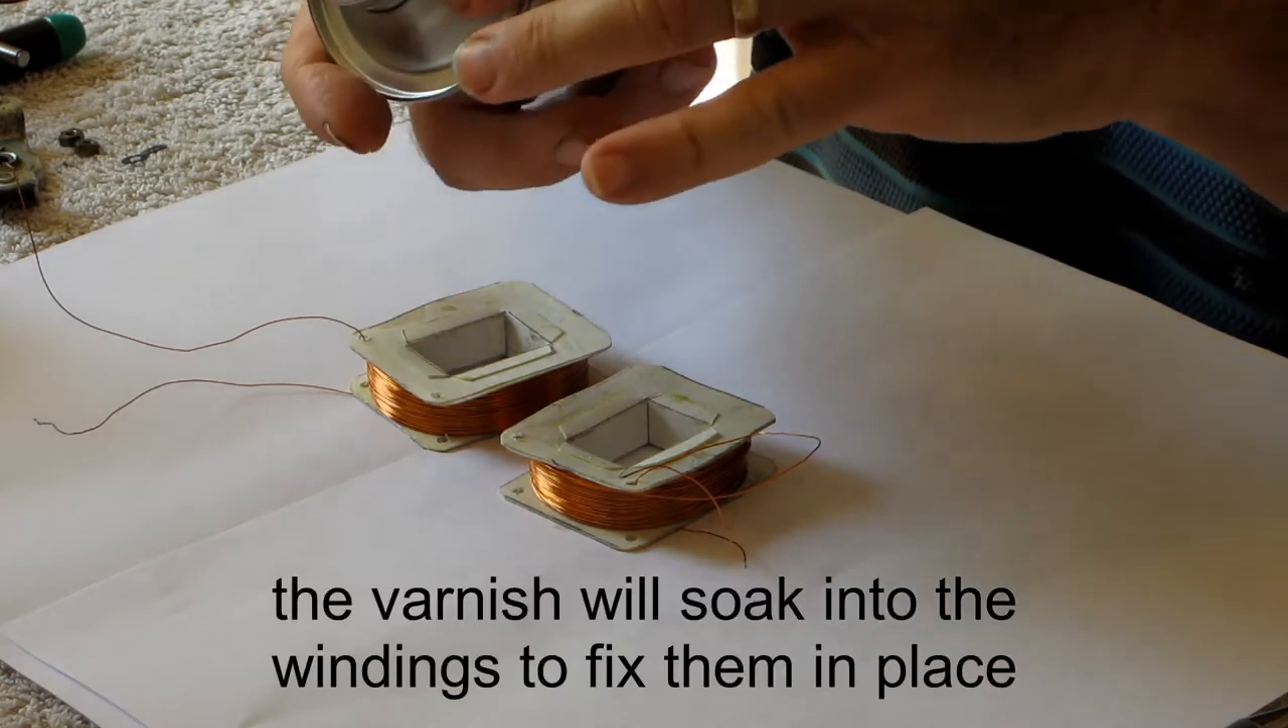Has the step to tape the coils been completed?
No.